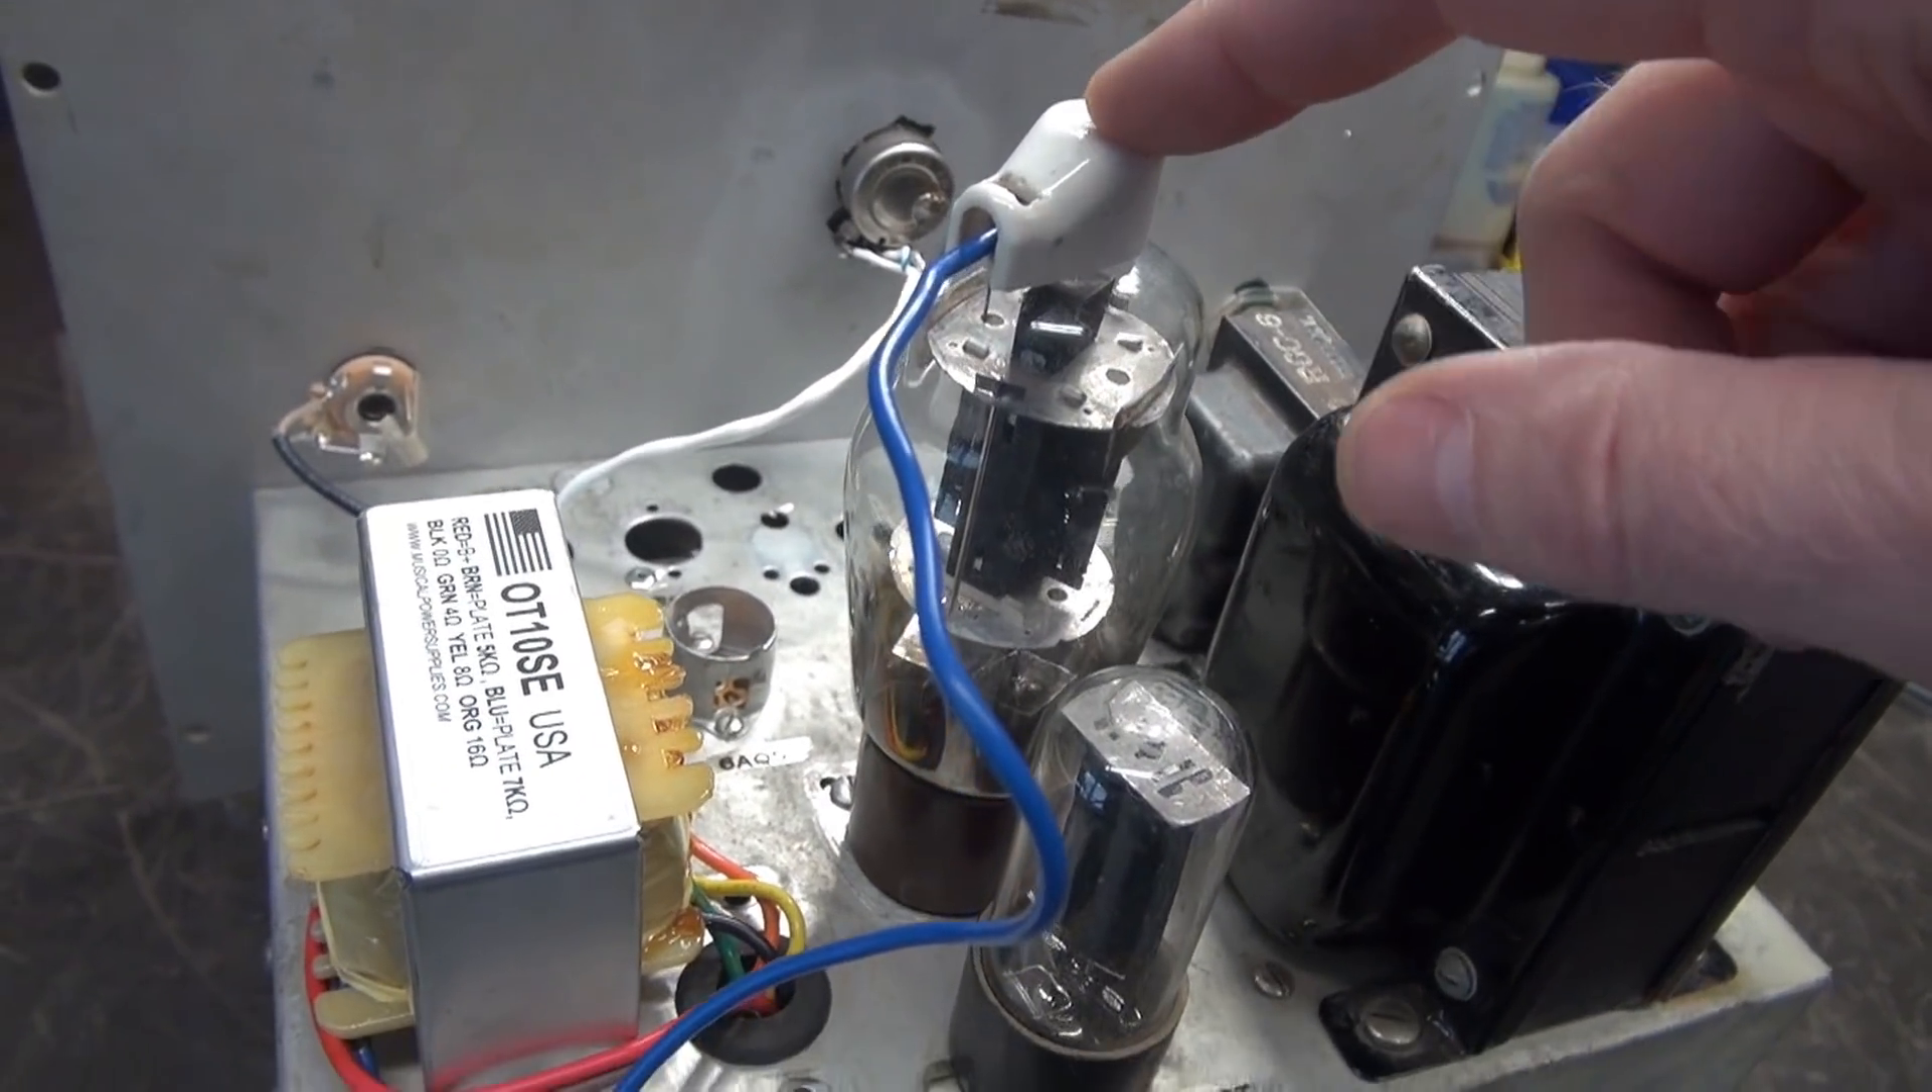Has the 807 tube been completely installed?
Yes.